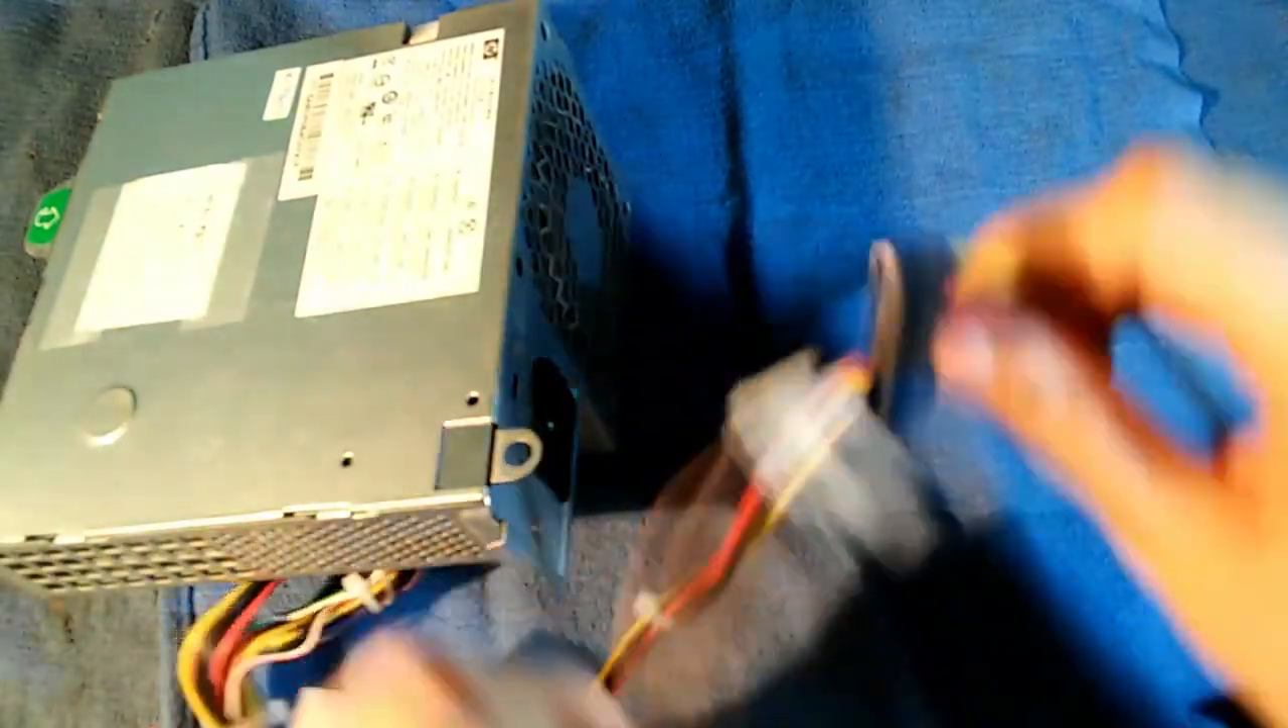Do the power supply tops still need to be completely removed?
Yes.